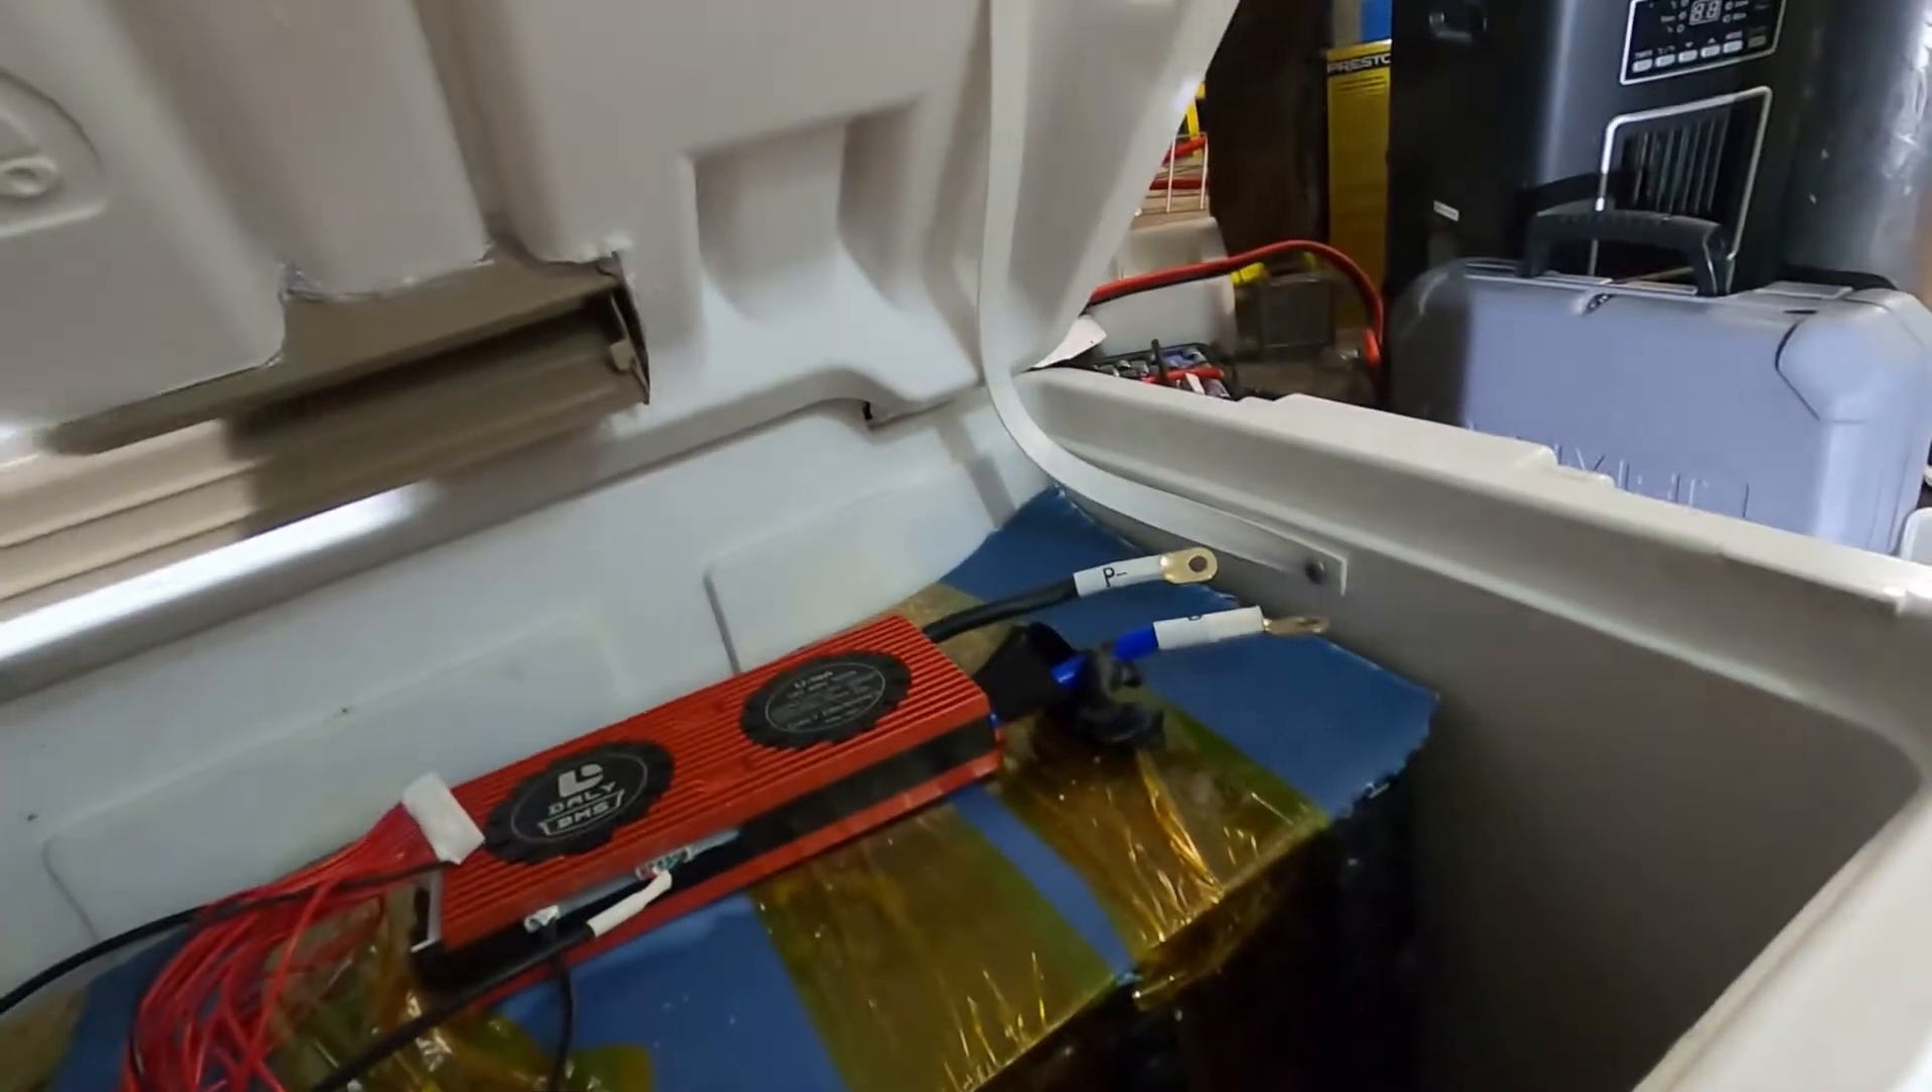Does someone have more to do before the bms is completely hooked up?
Yes.